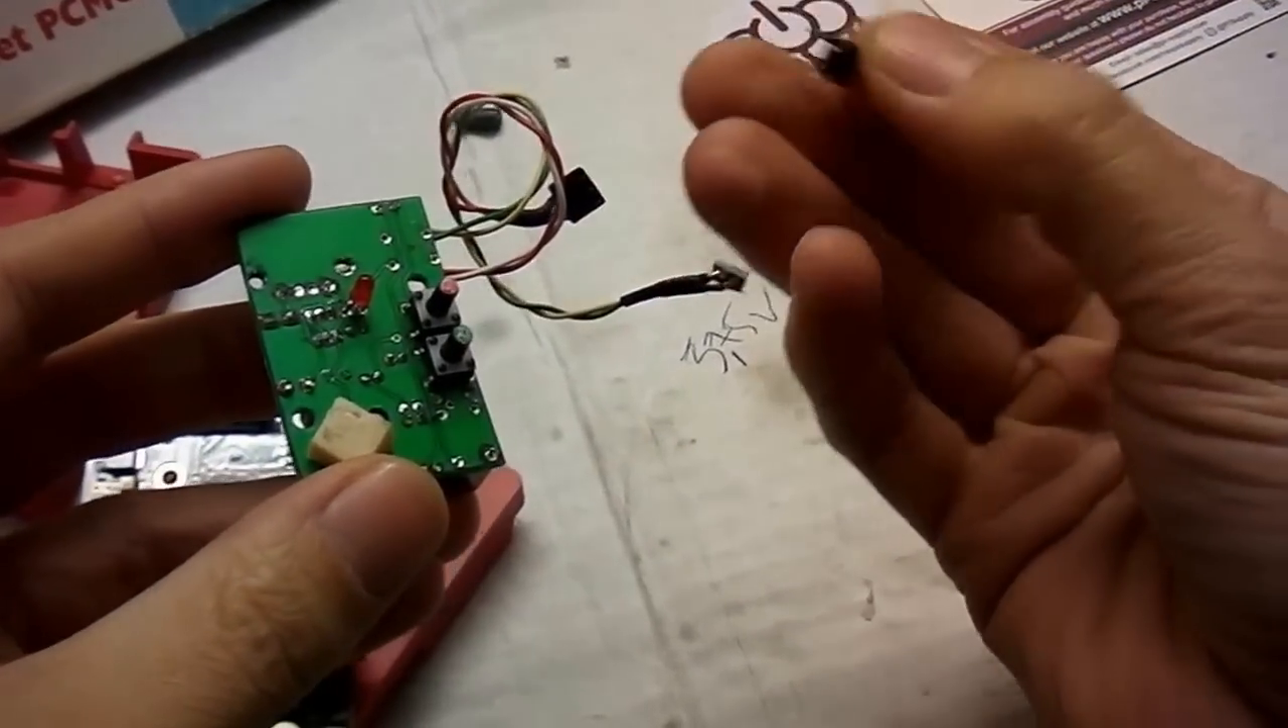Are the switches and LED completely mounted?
Yes.